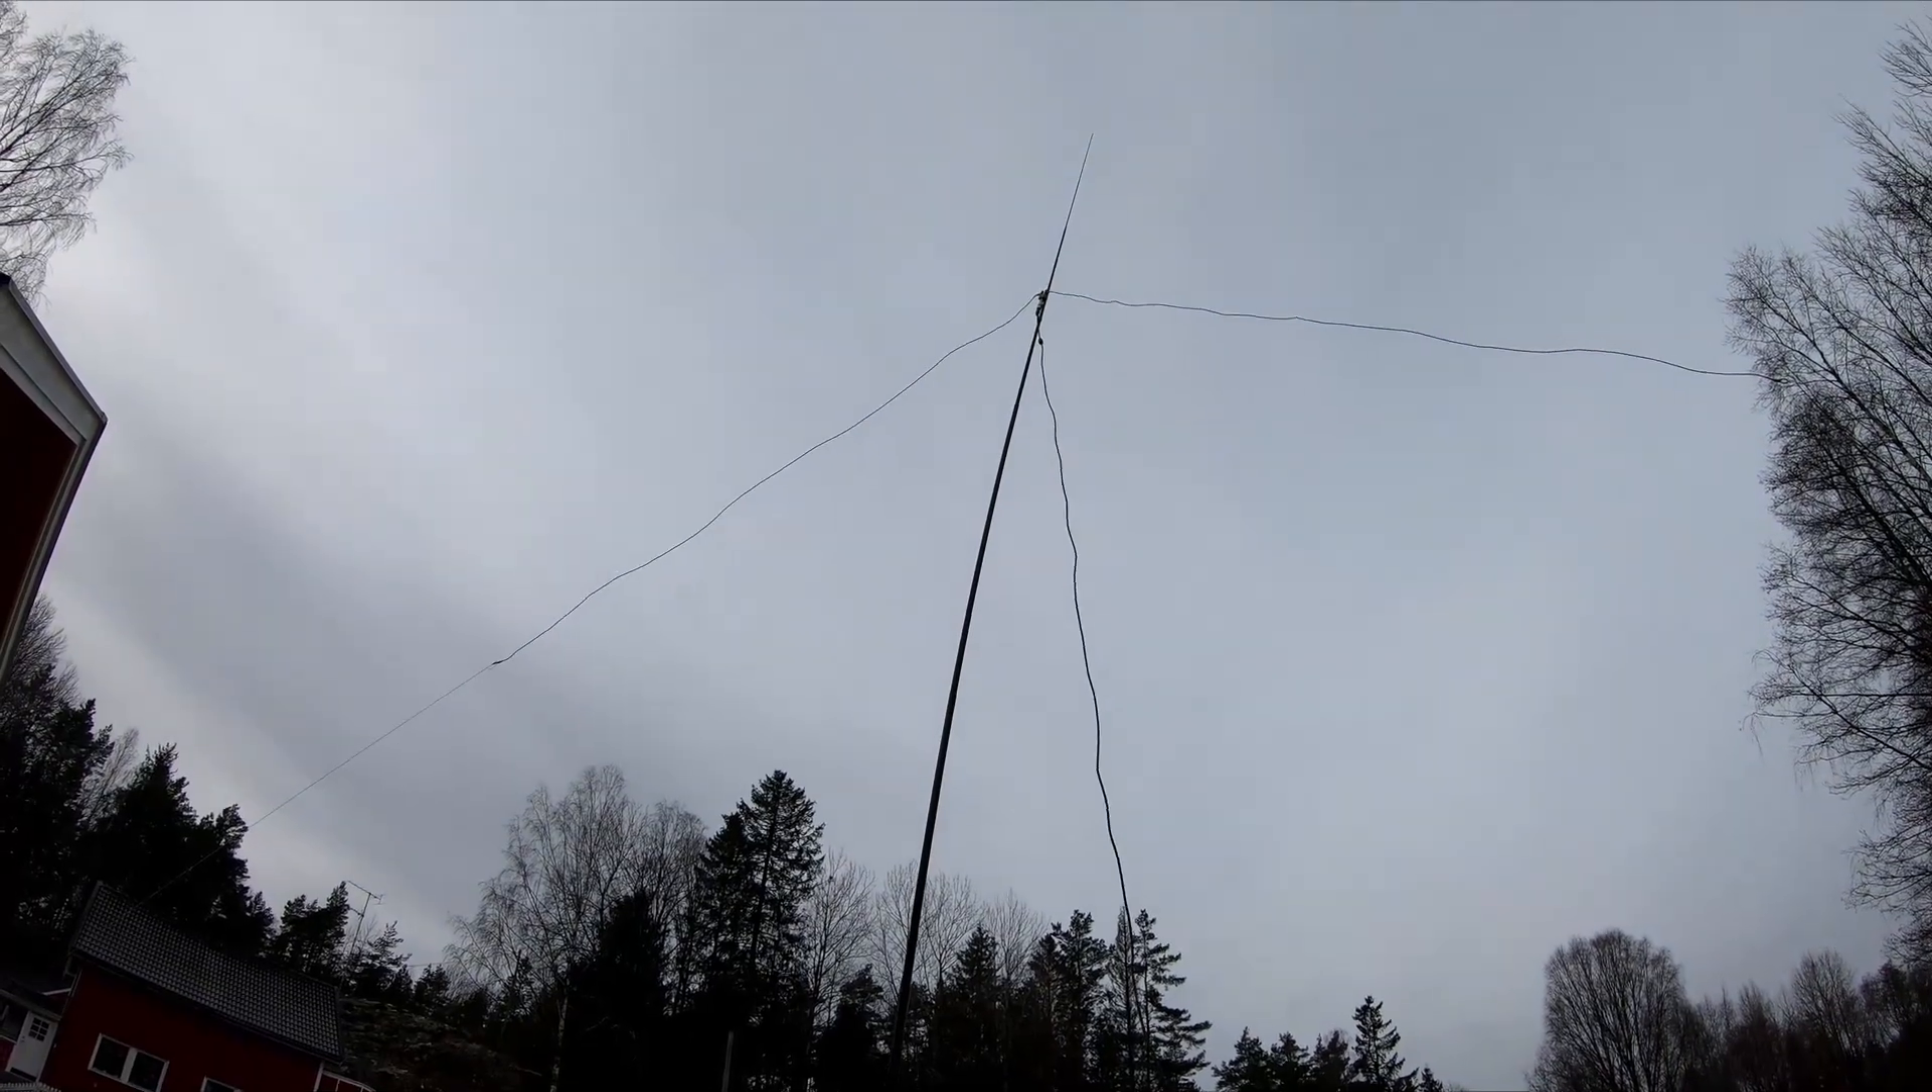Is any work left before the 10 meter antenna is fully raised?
No.